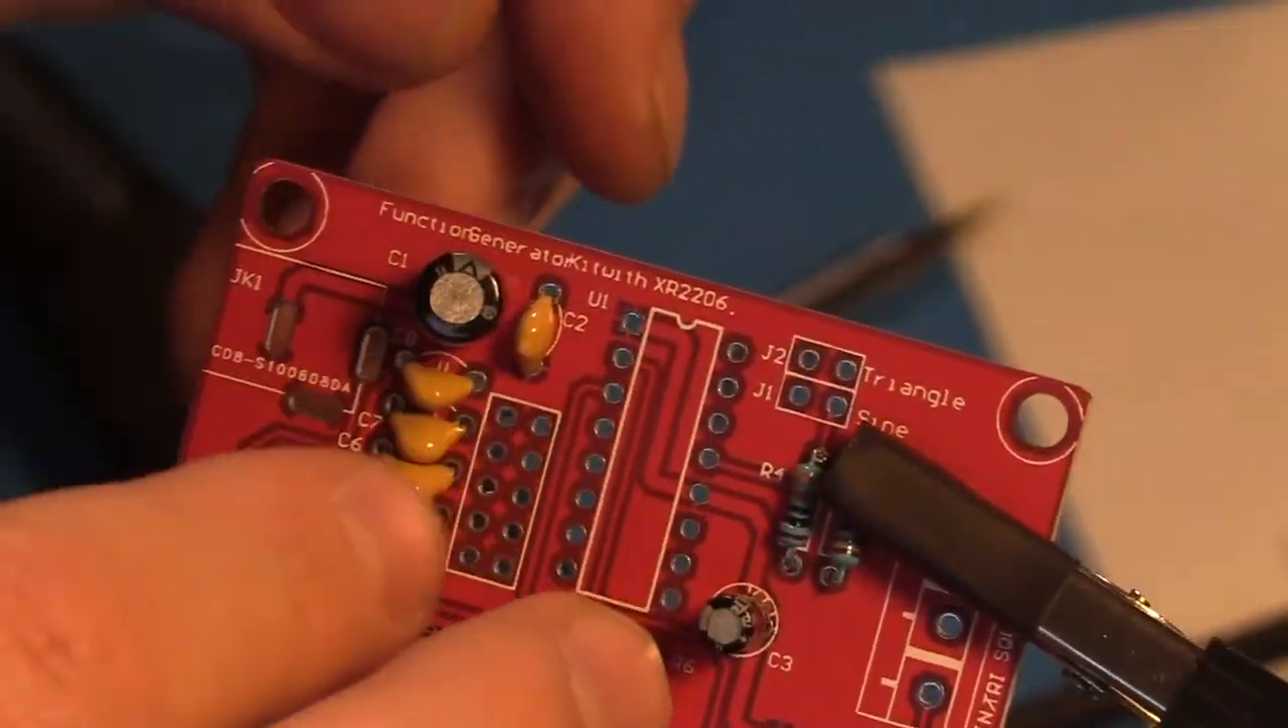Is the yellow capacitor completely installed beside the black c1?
Yes.